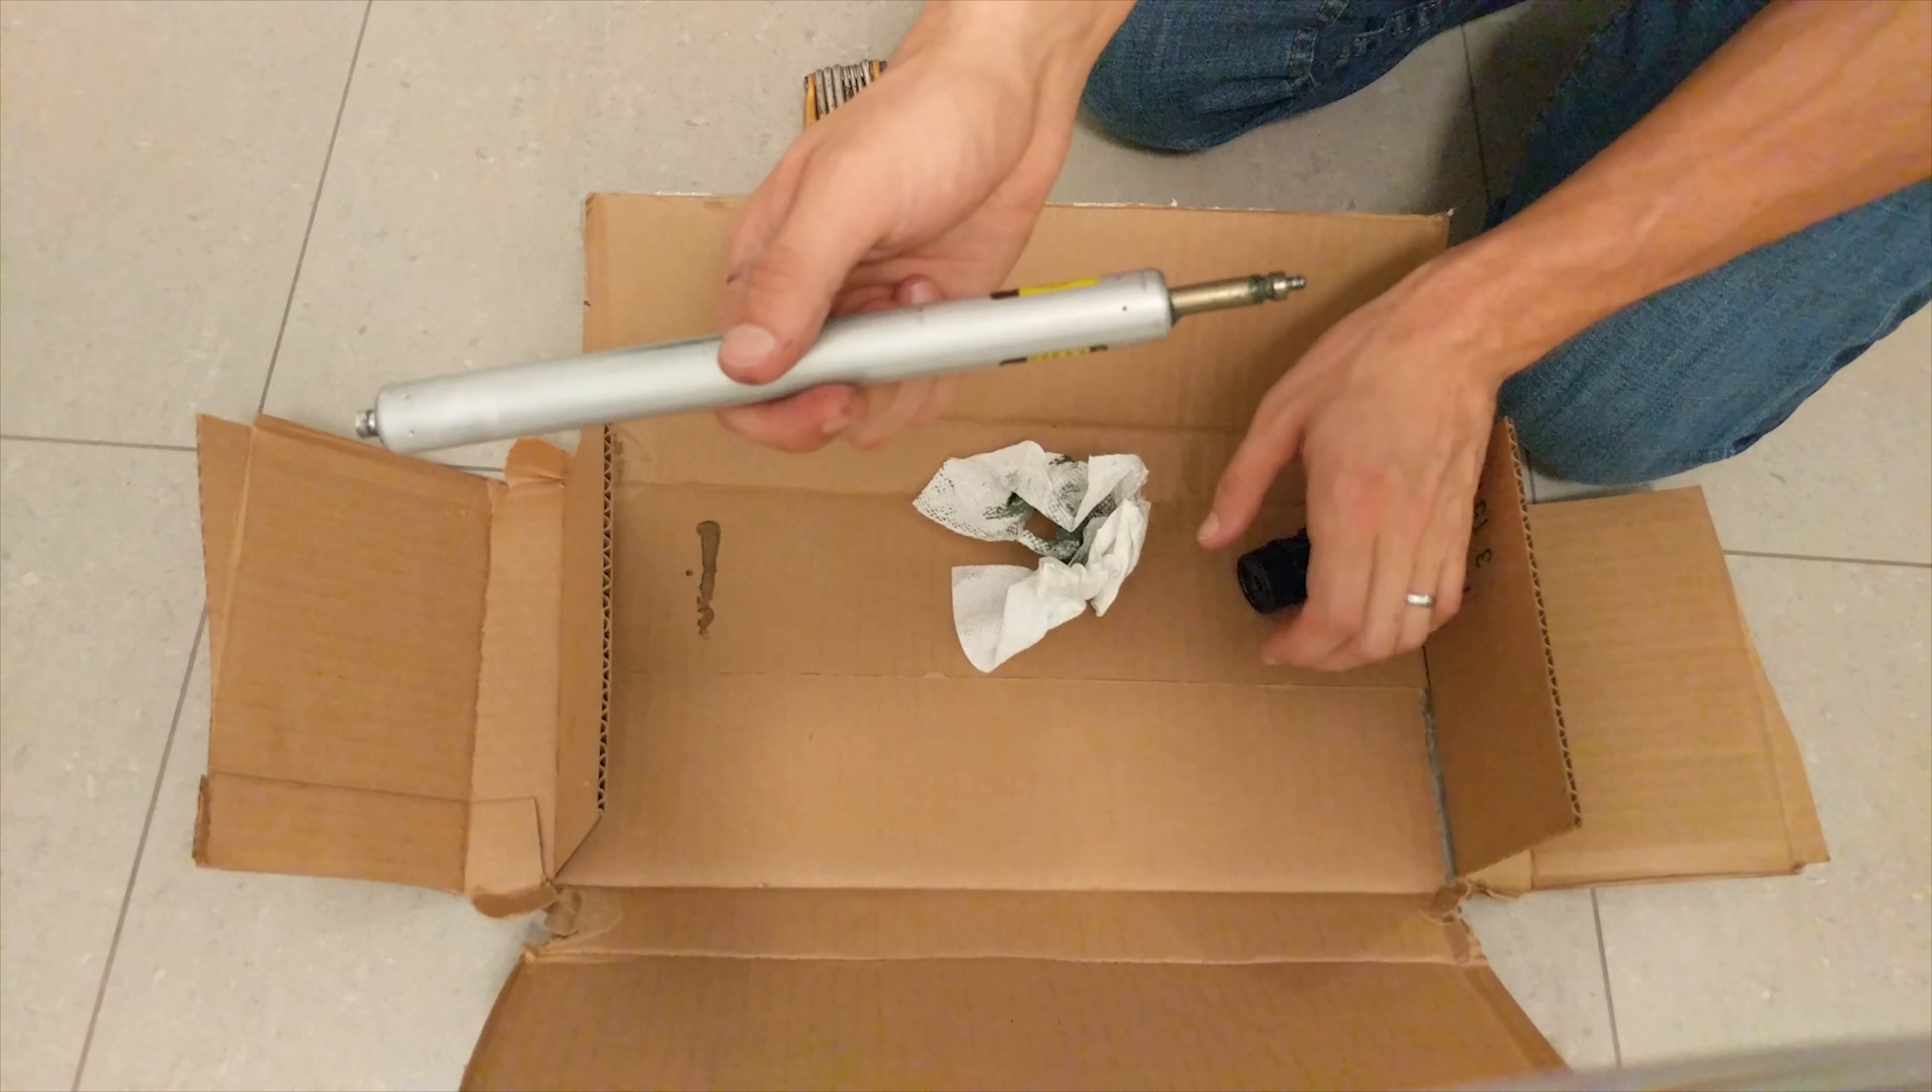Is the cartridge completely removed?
Yes.